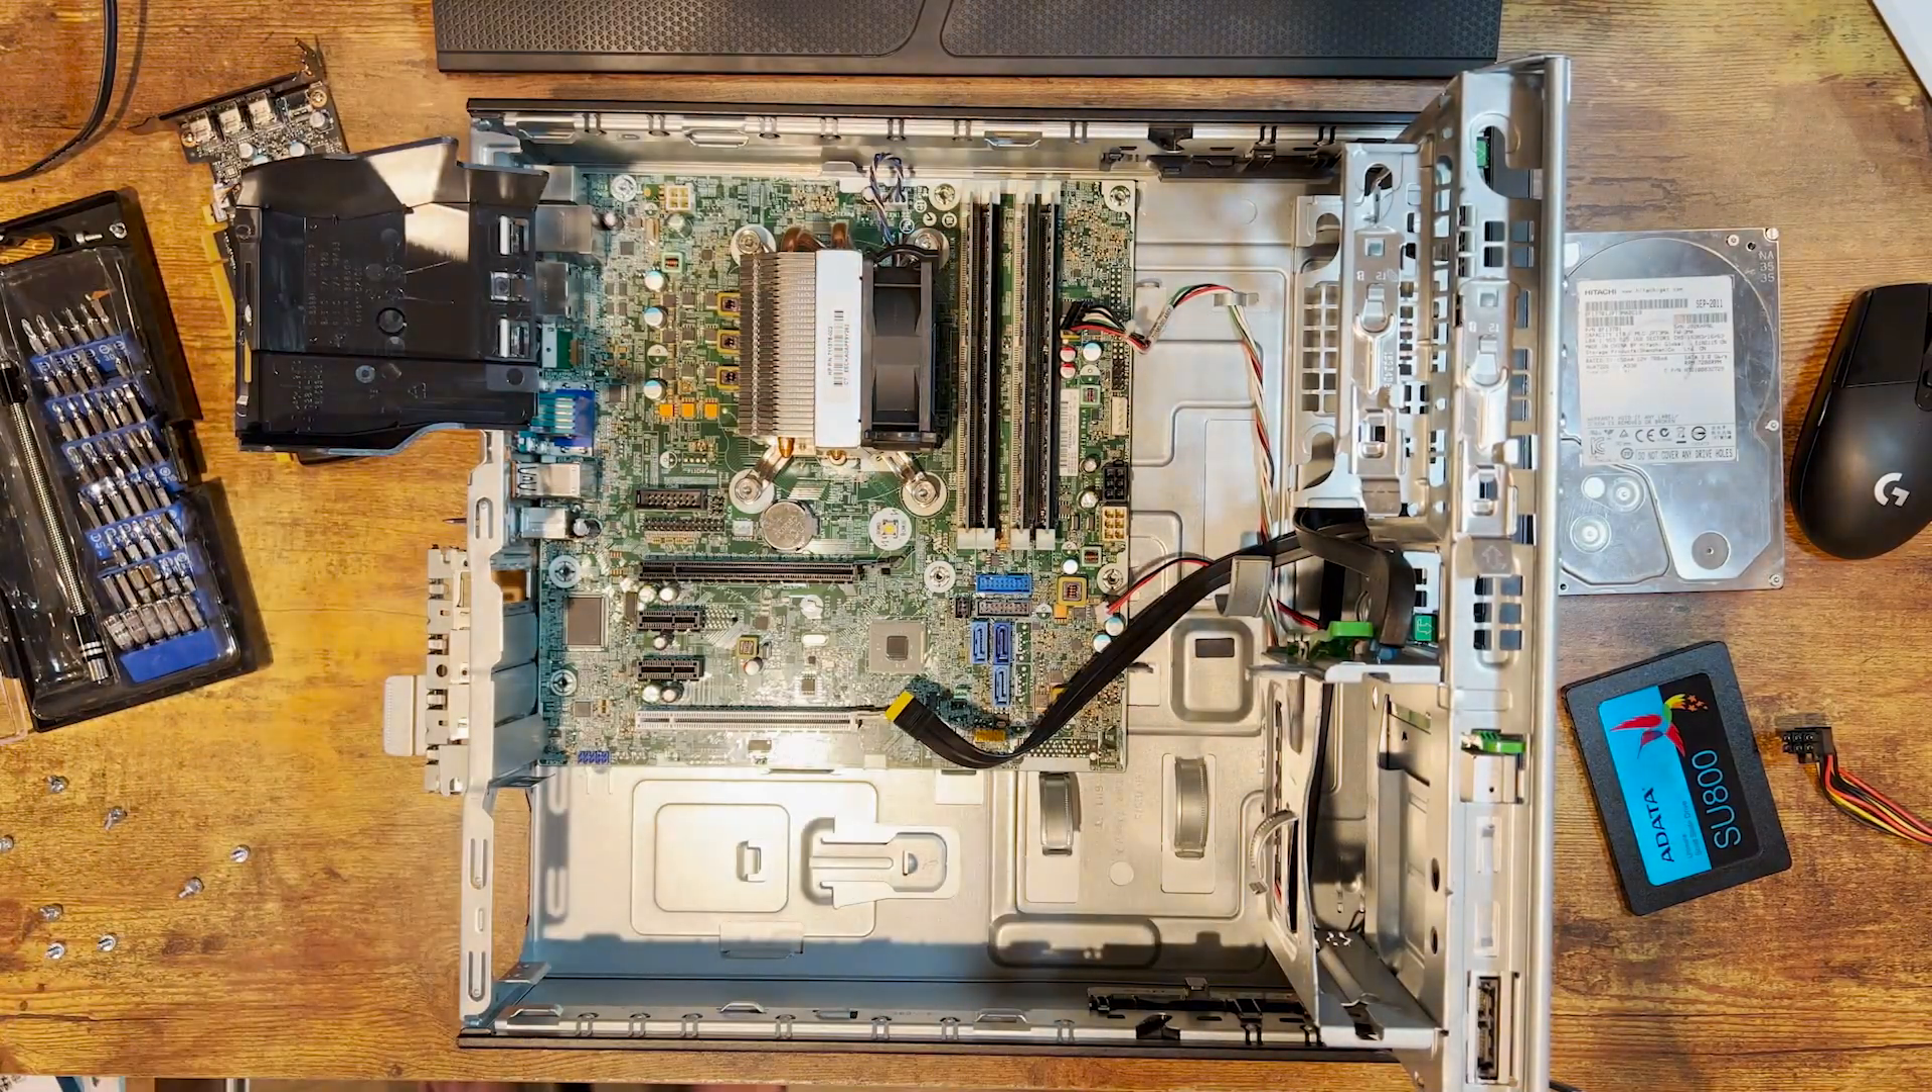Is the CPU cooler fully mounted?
Yes.